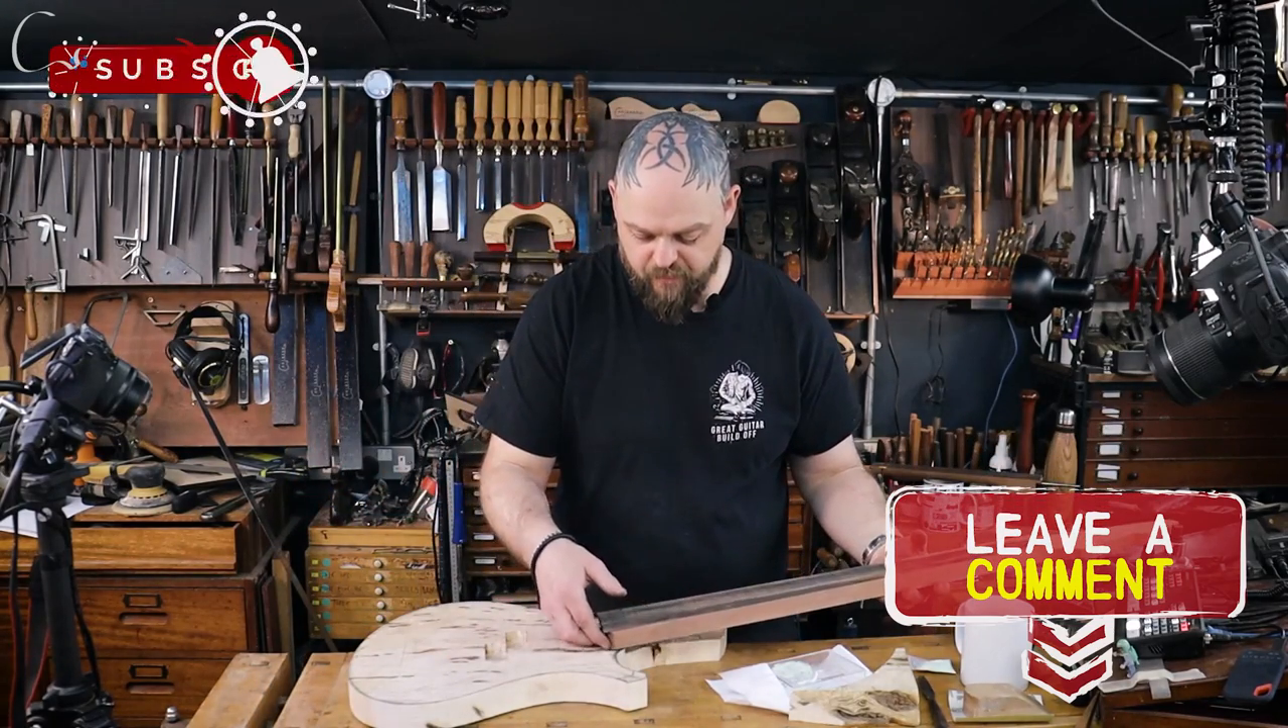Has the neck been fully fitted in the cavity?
No.